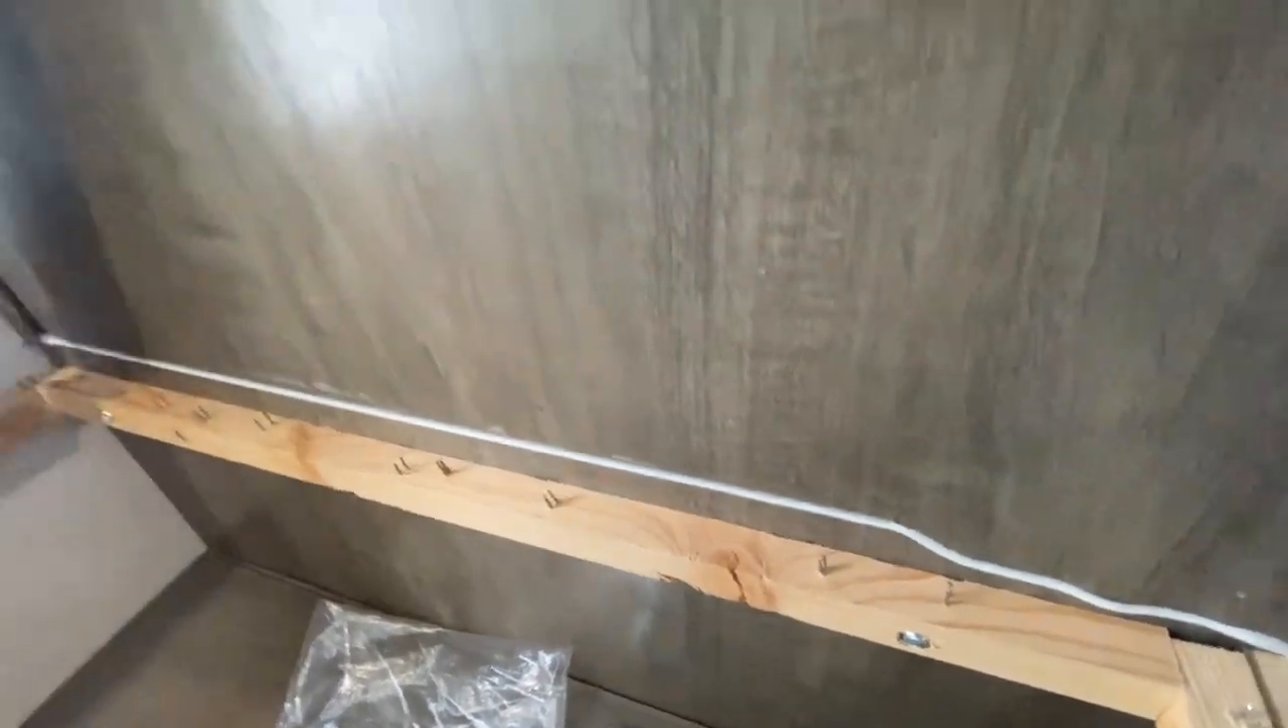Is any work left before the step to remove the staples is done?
Yes.